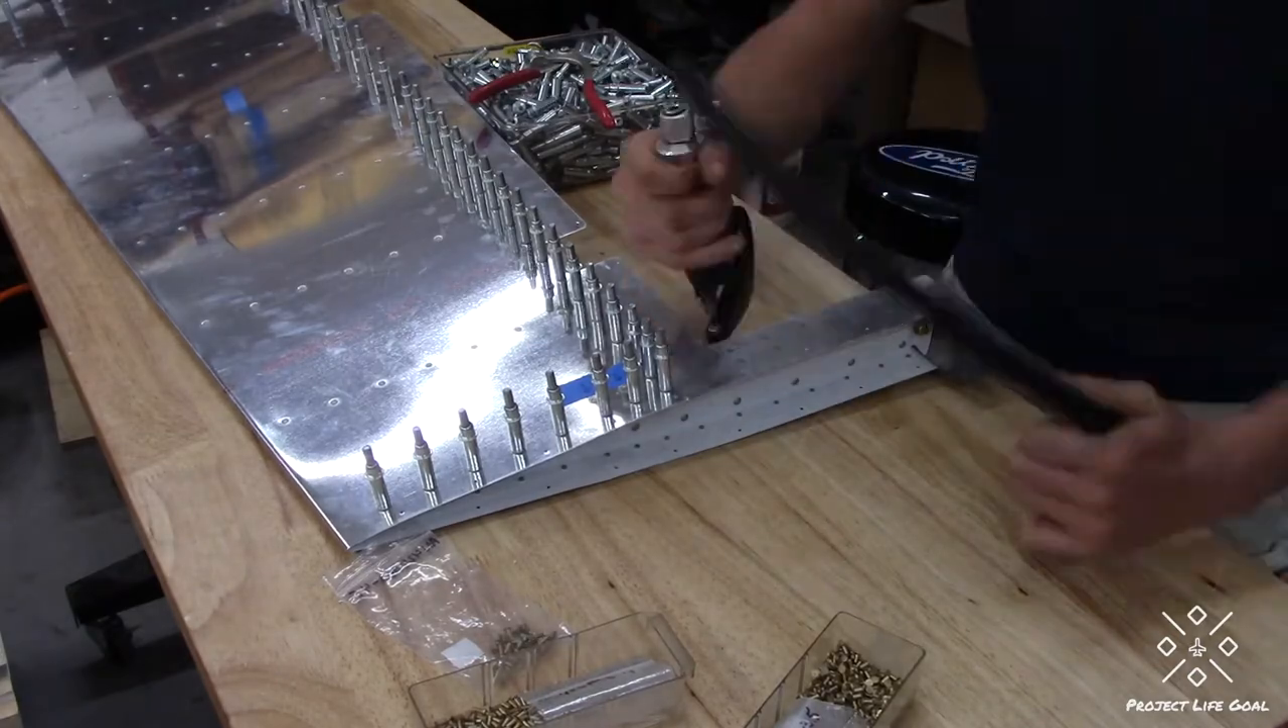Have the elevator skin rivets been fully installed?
No.